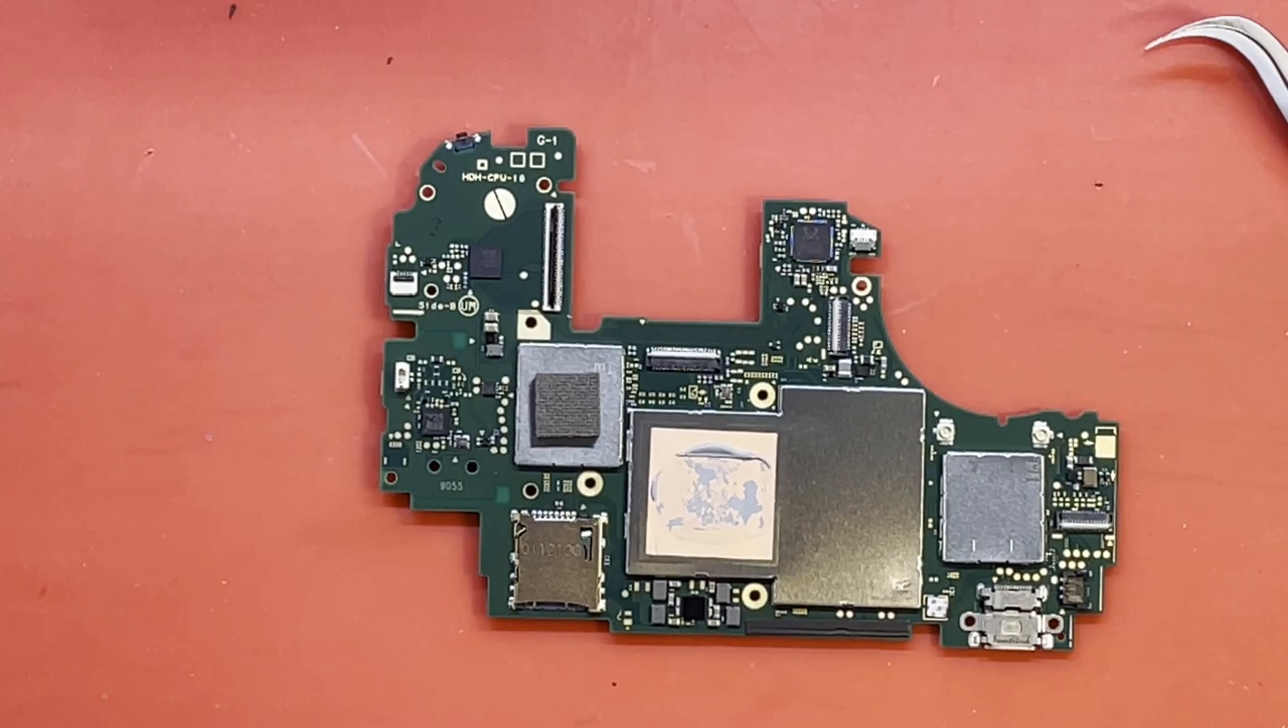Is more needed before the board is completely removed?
No.